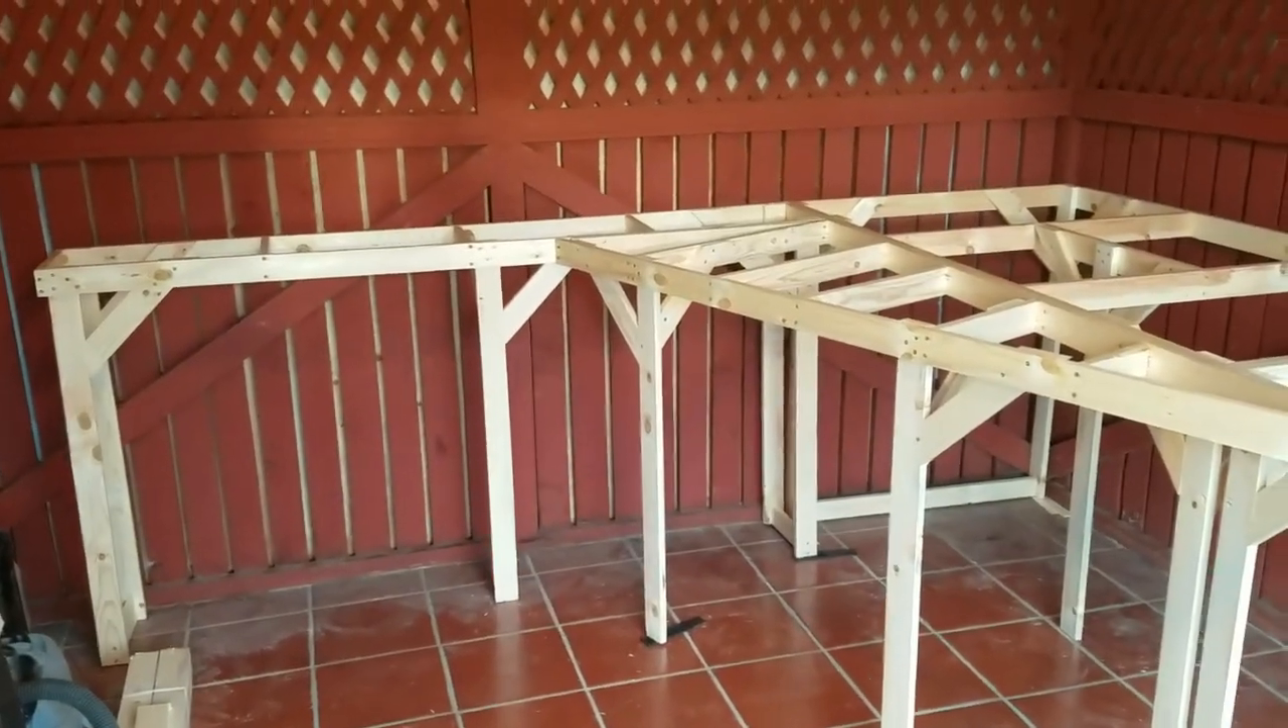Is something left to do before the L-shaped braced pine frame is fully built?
No.